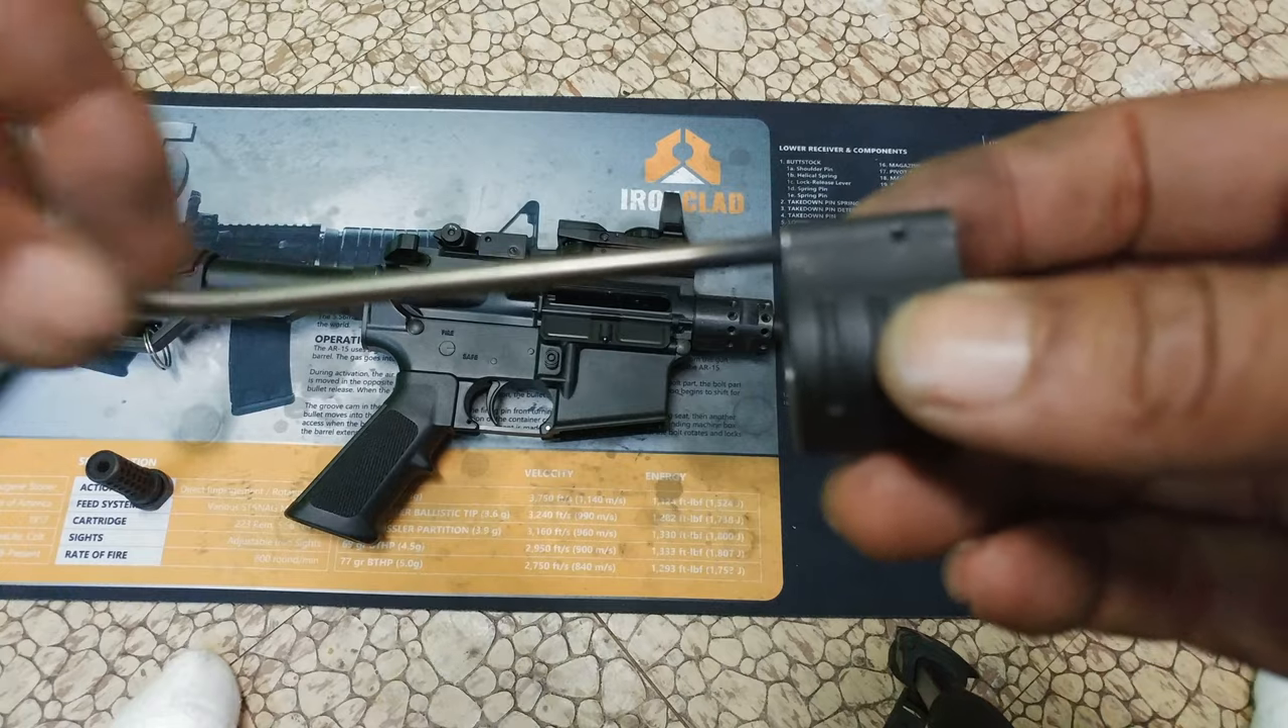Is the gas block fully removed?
Yes.